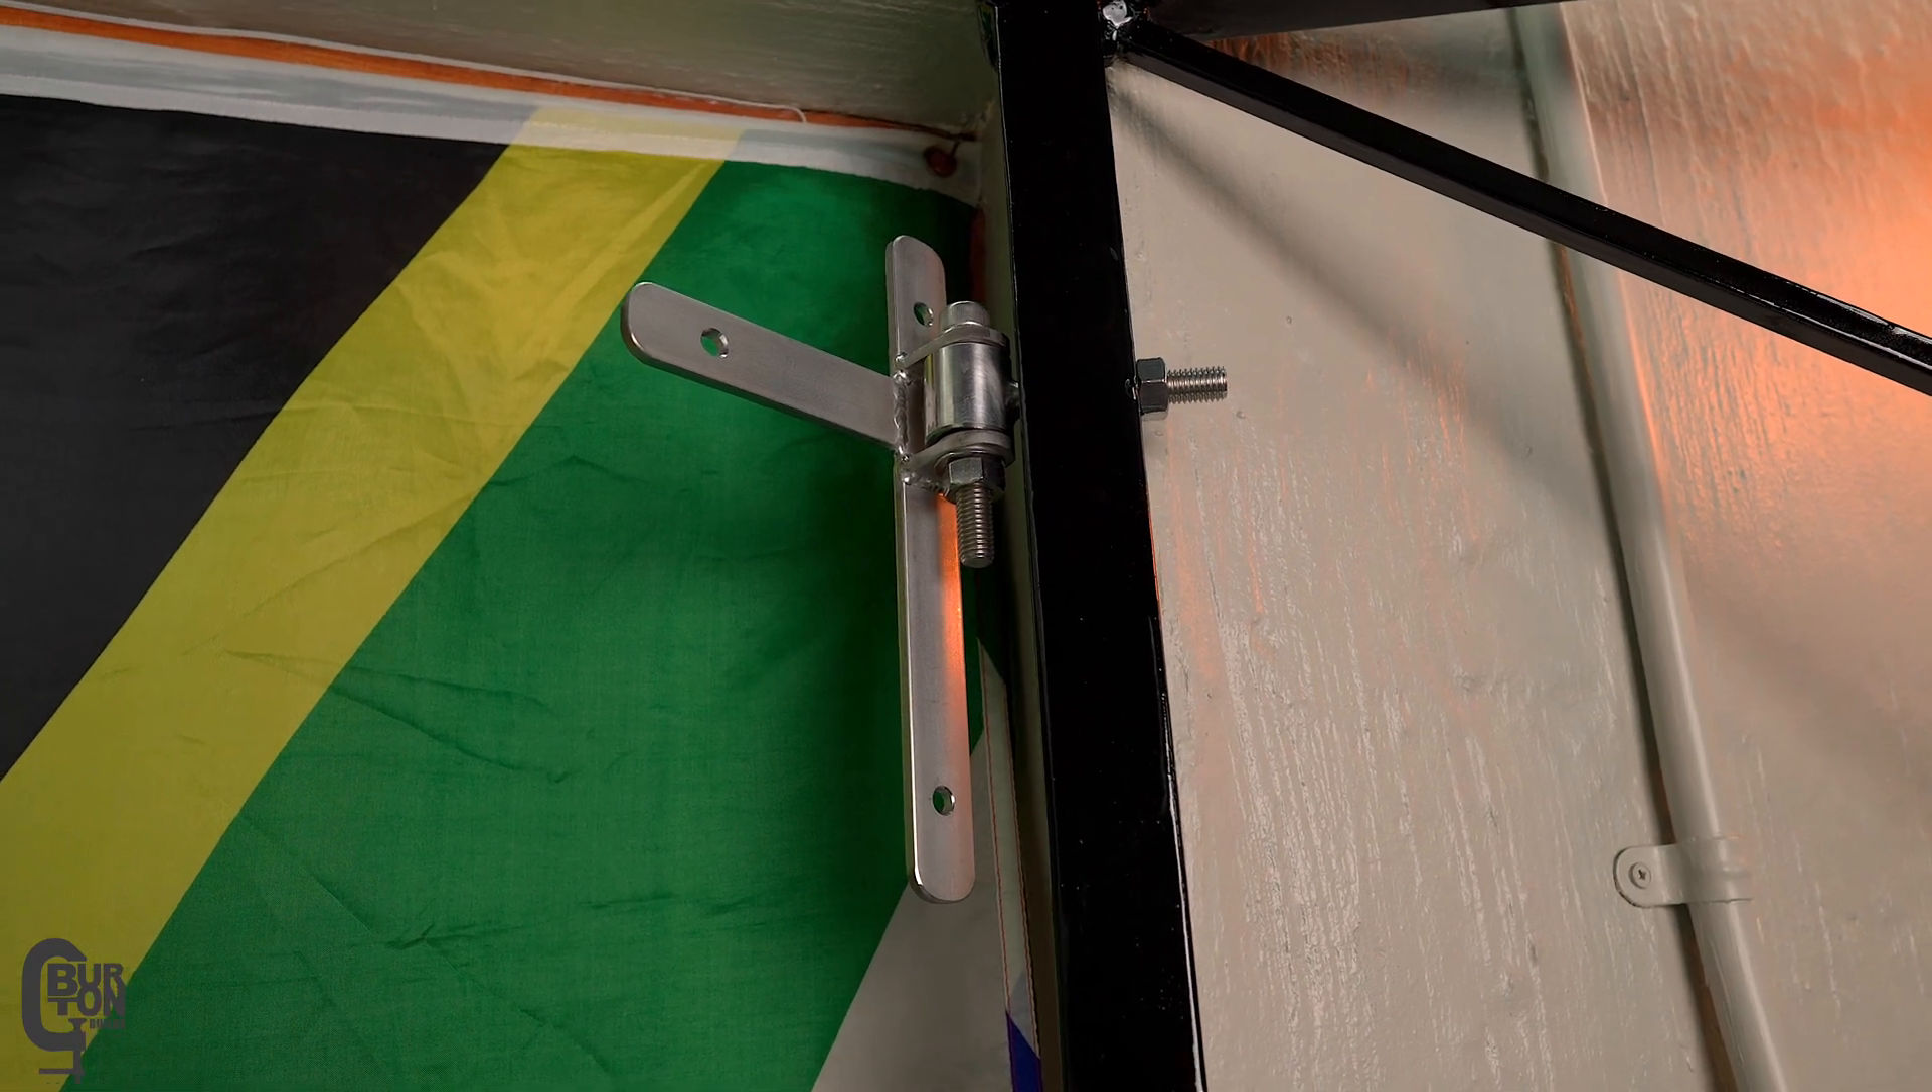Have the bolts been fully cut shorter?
No.